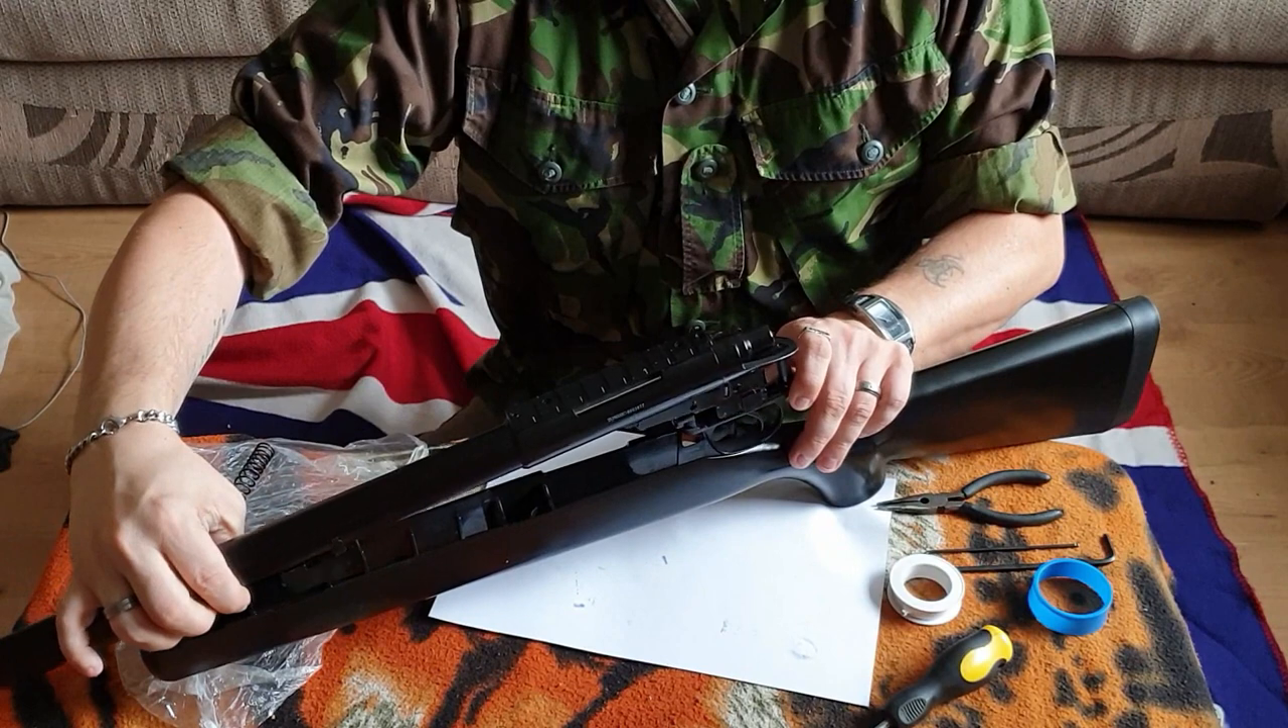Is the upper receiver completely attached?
No.